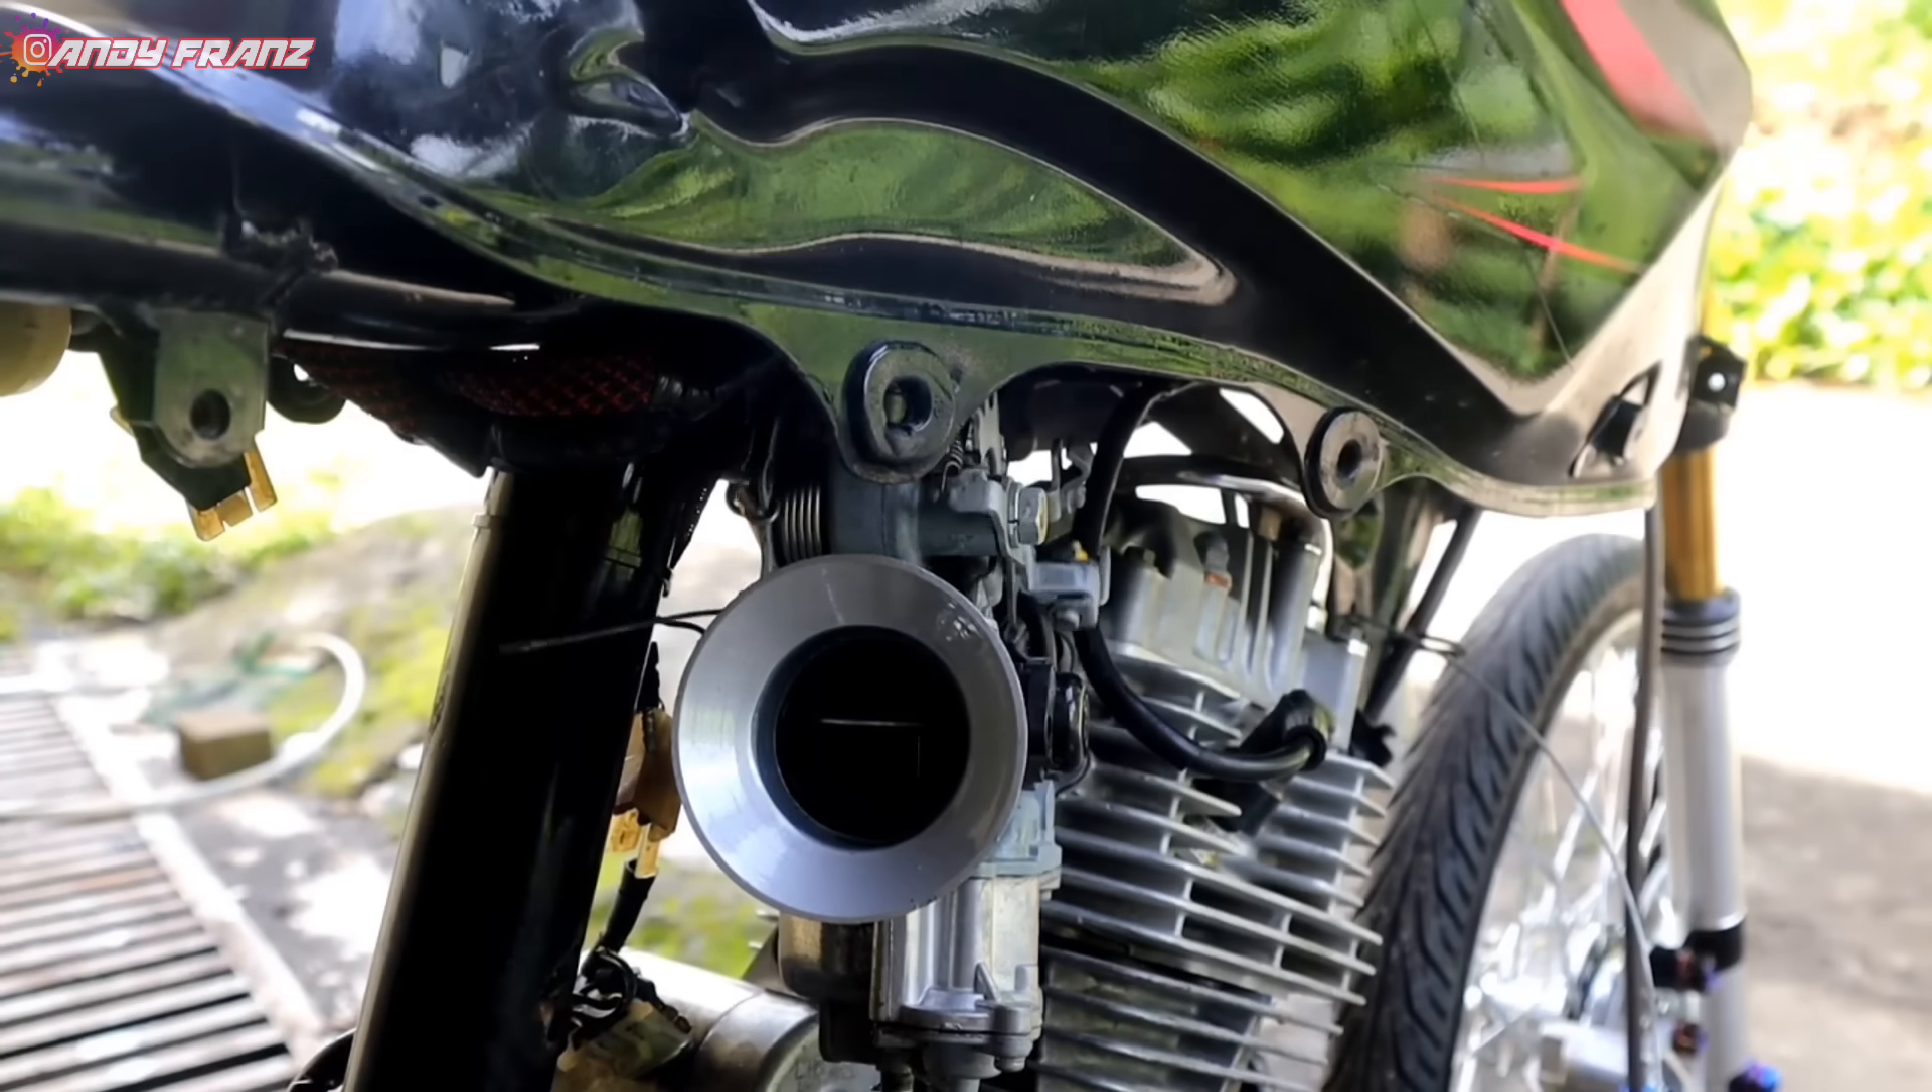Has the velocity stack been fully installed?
Yes.